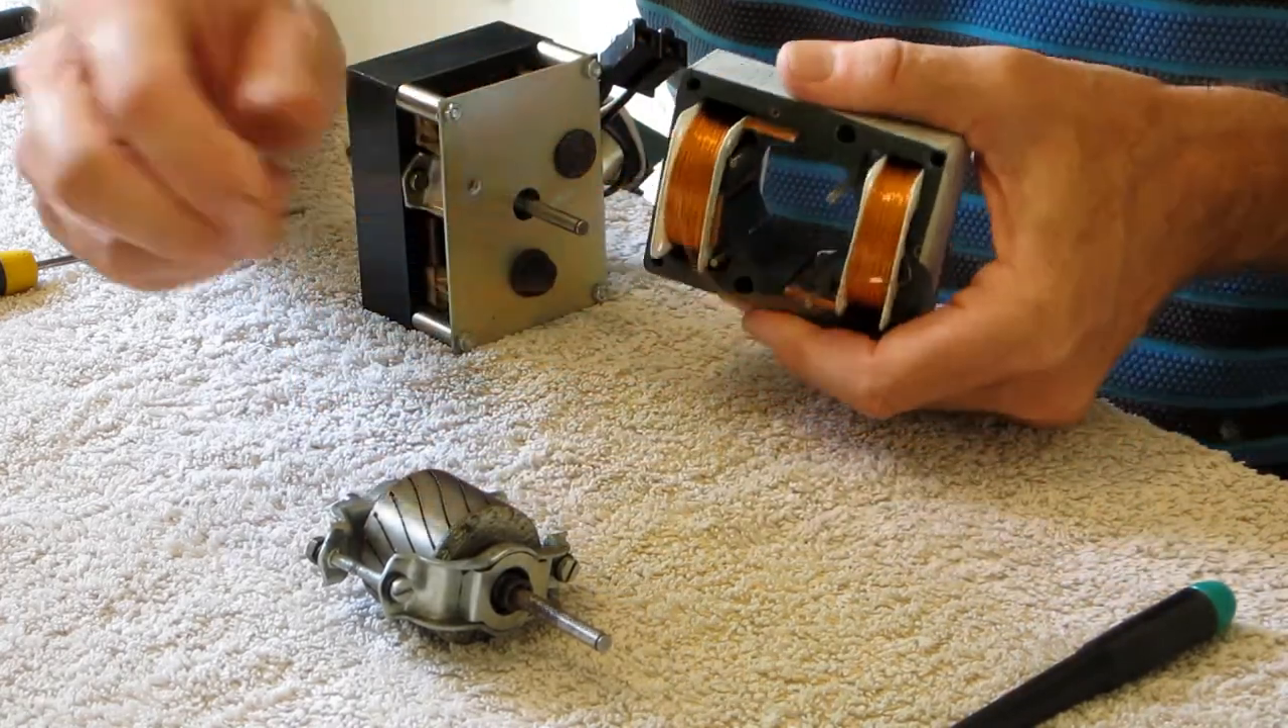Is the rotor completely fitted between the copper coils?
No.